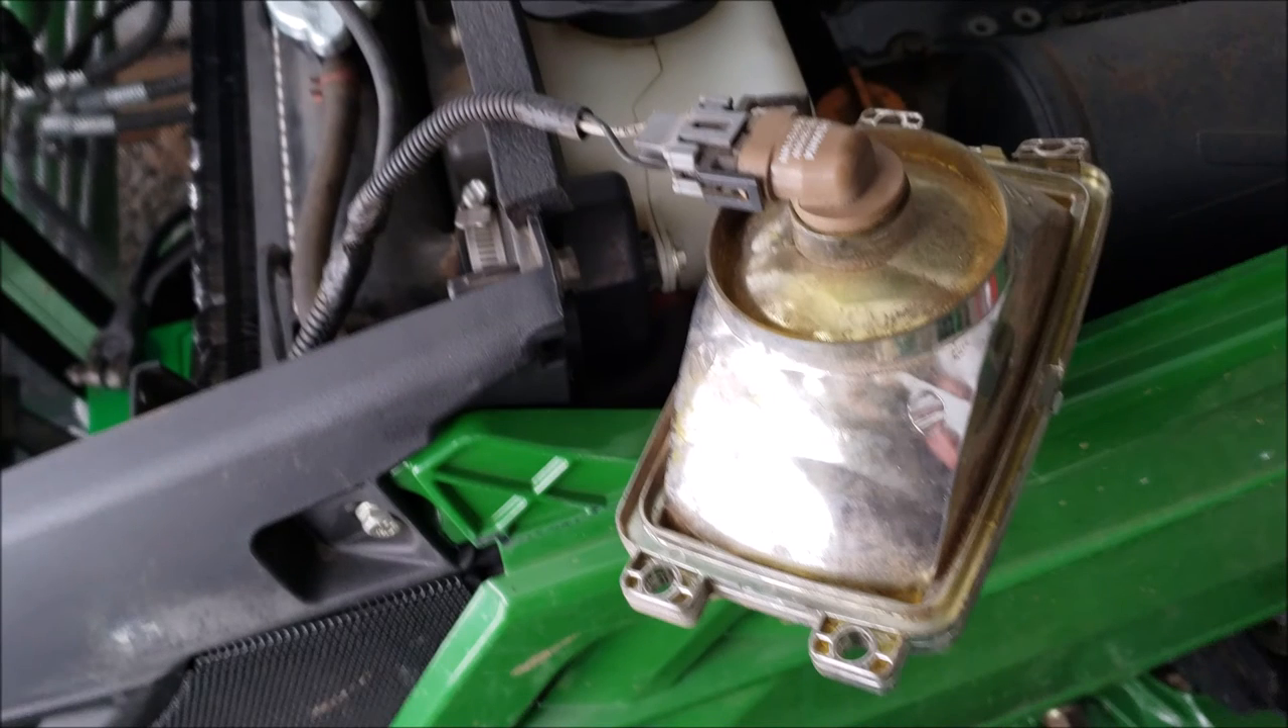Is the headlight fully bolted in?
No.